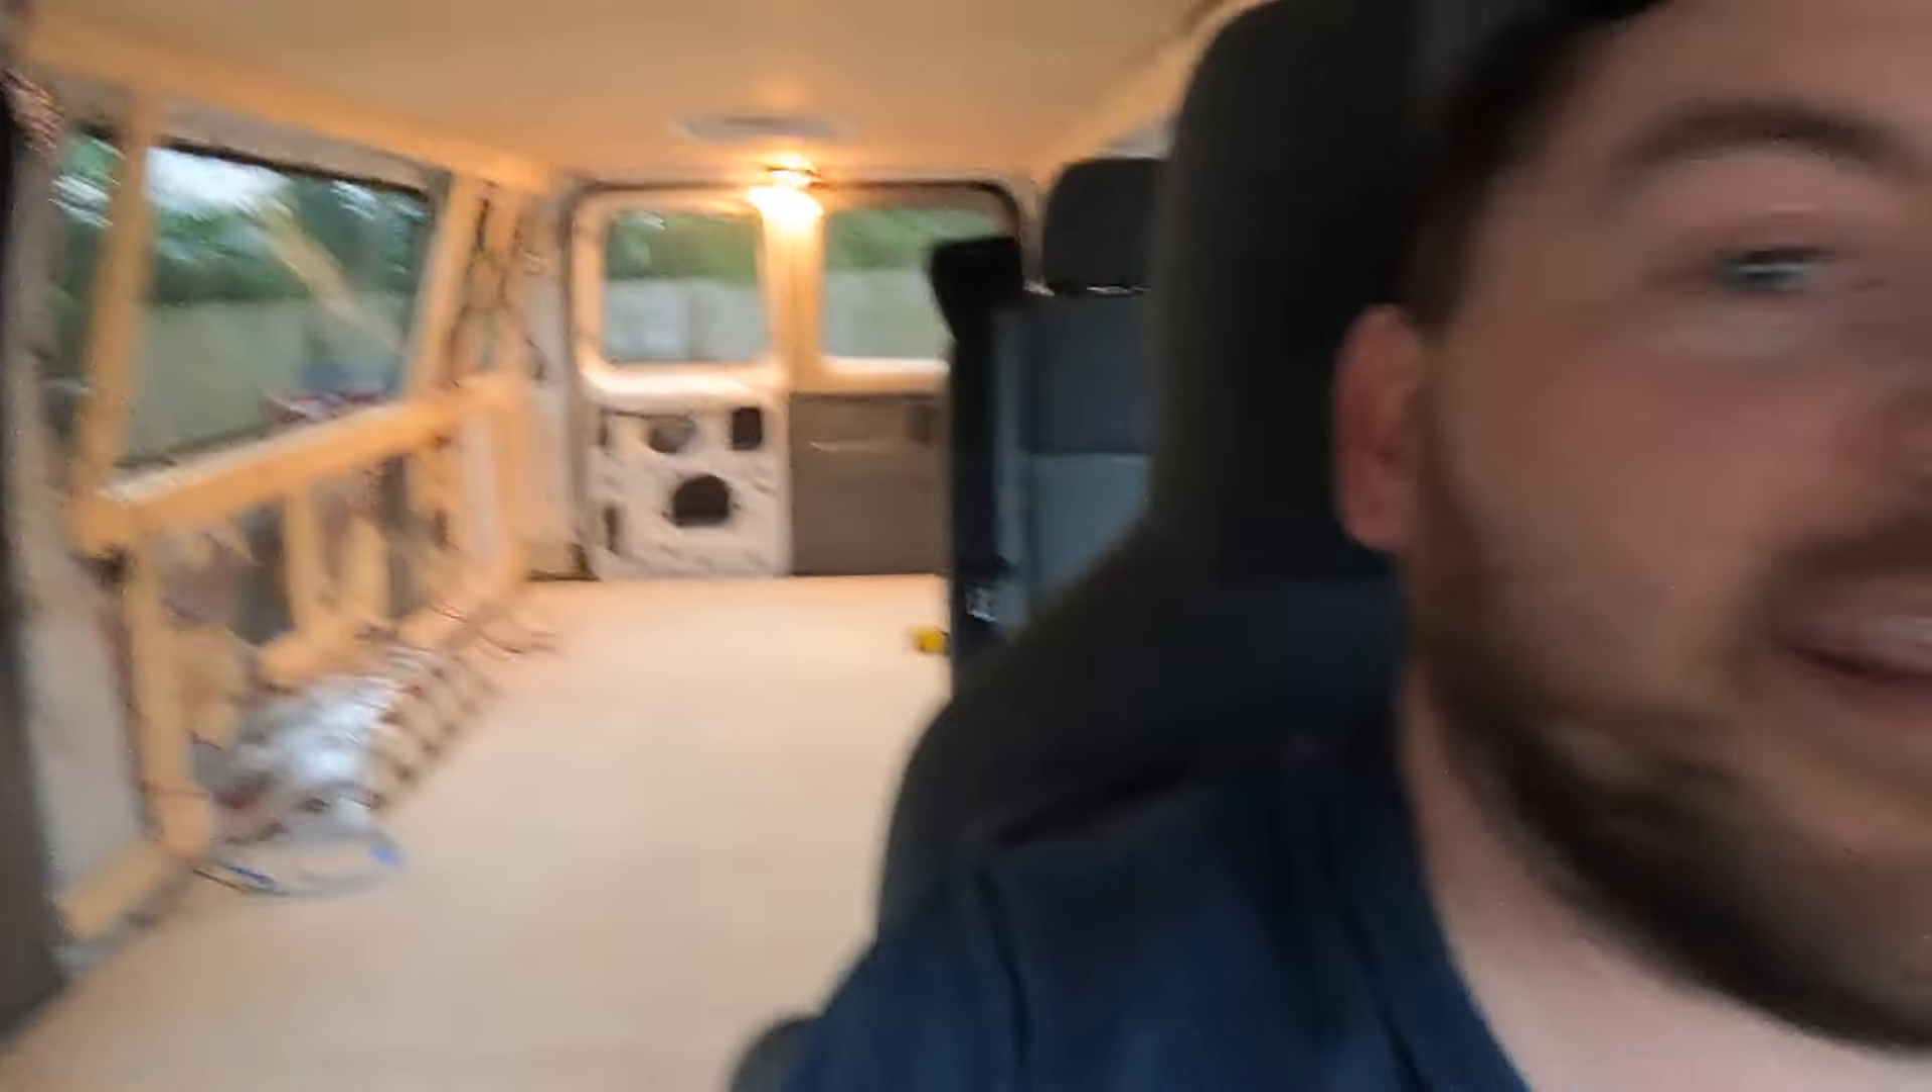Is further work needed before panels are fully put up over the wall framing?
Yes.